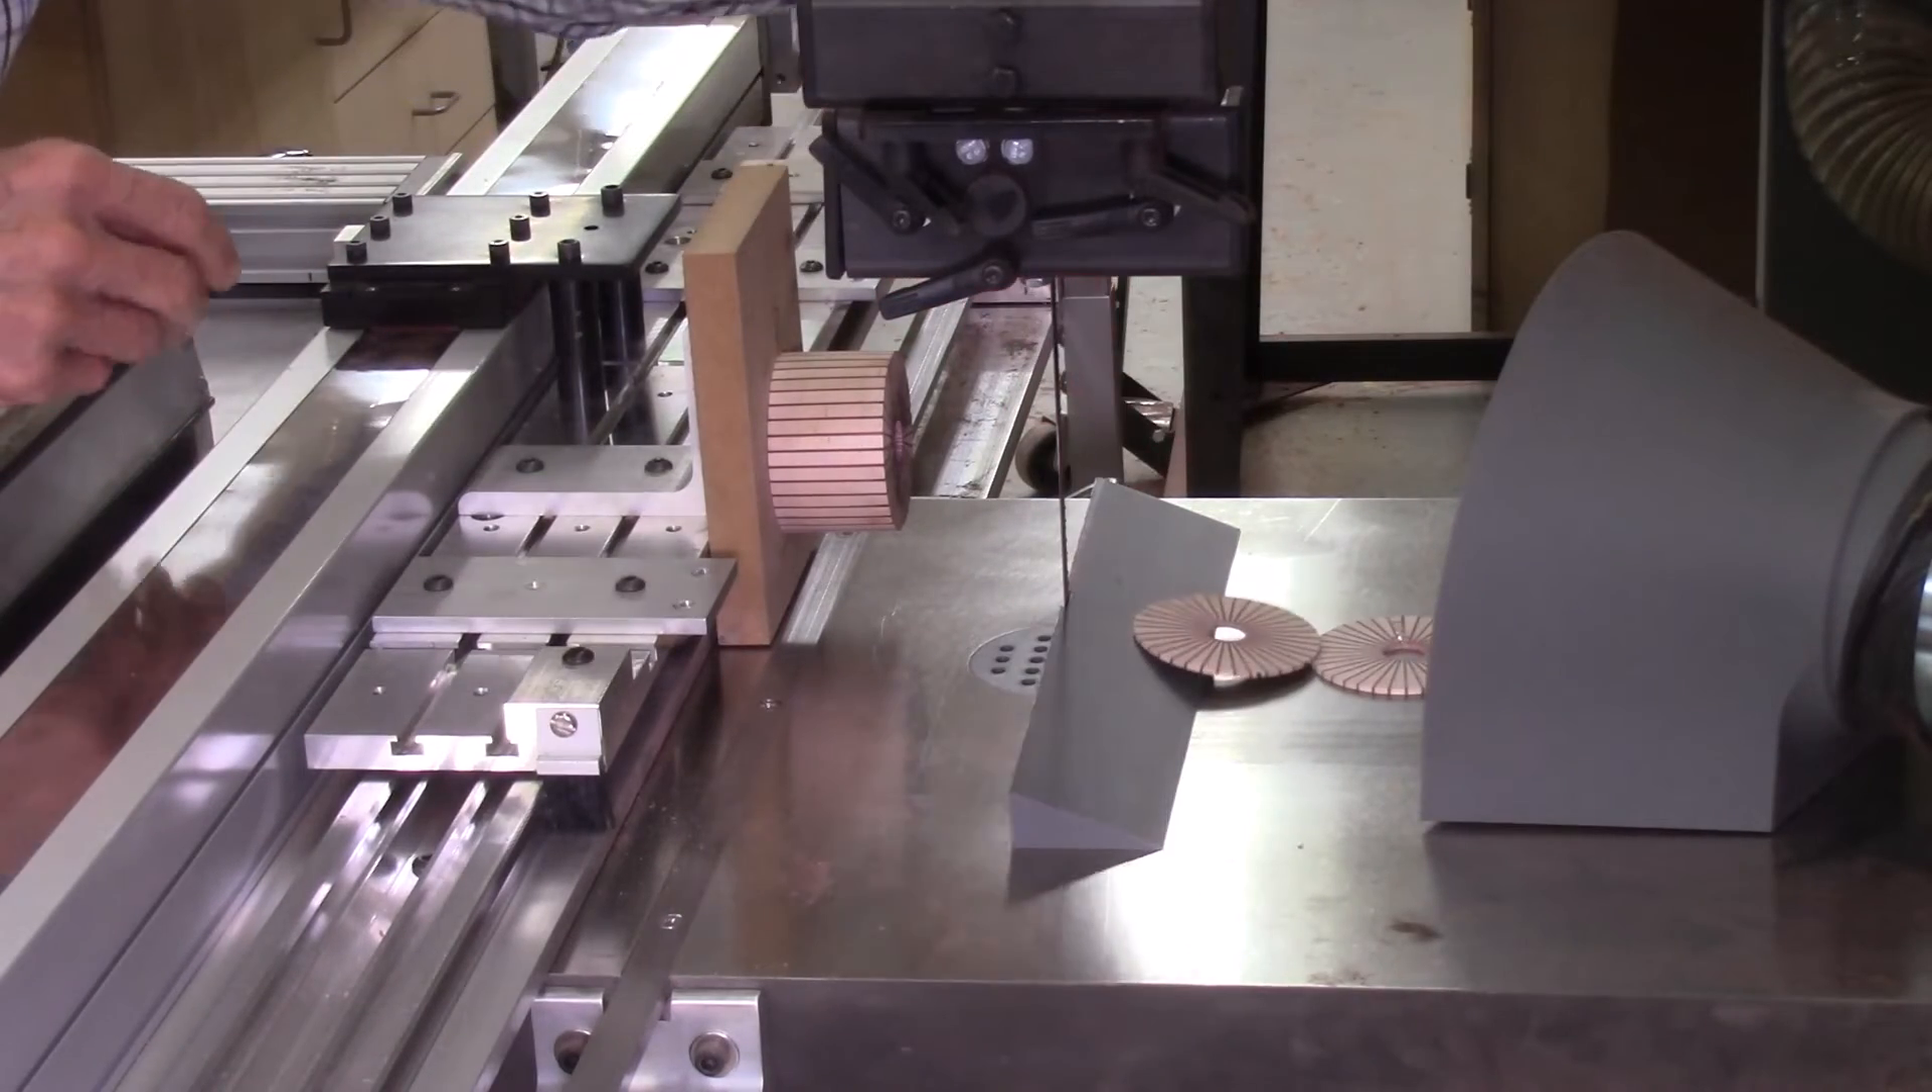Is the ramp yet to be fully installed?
No.